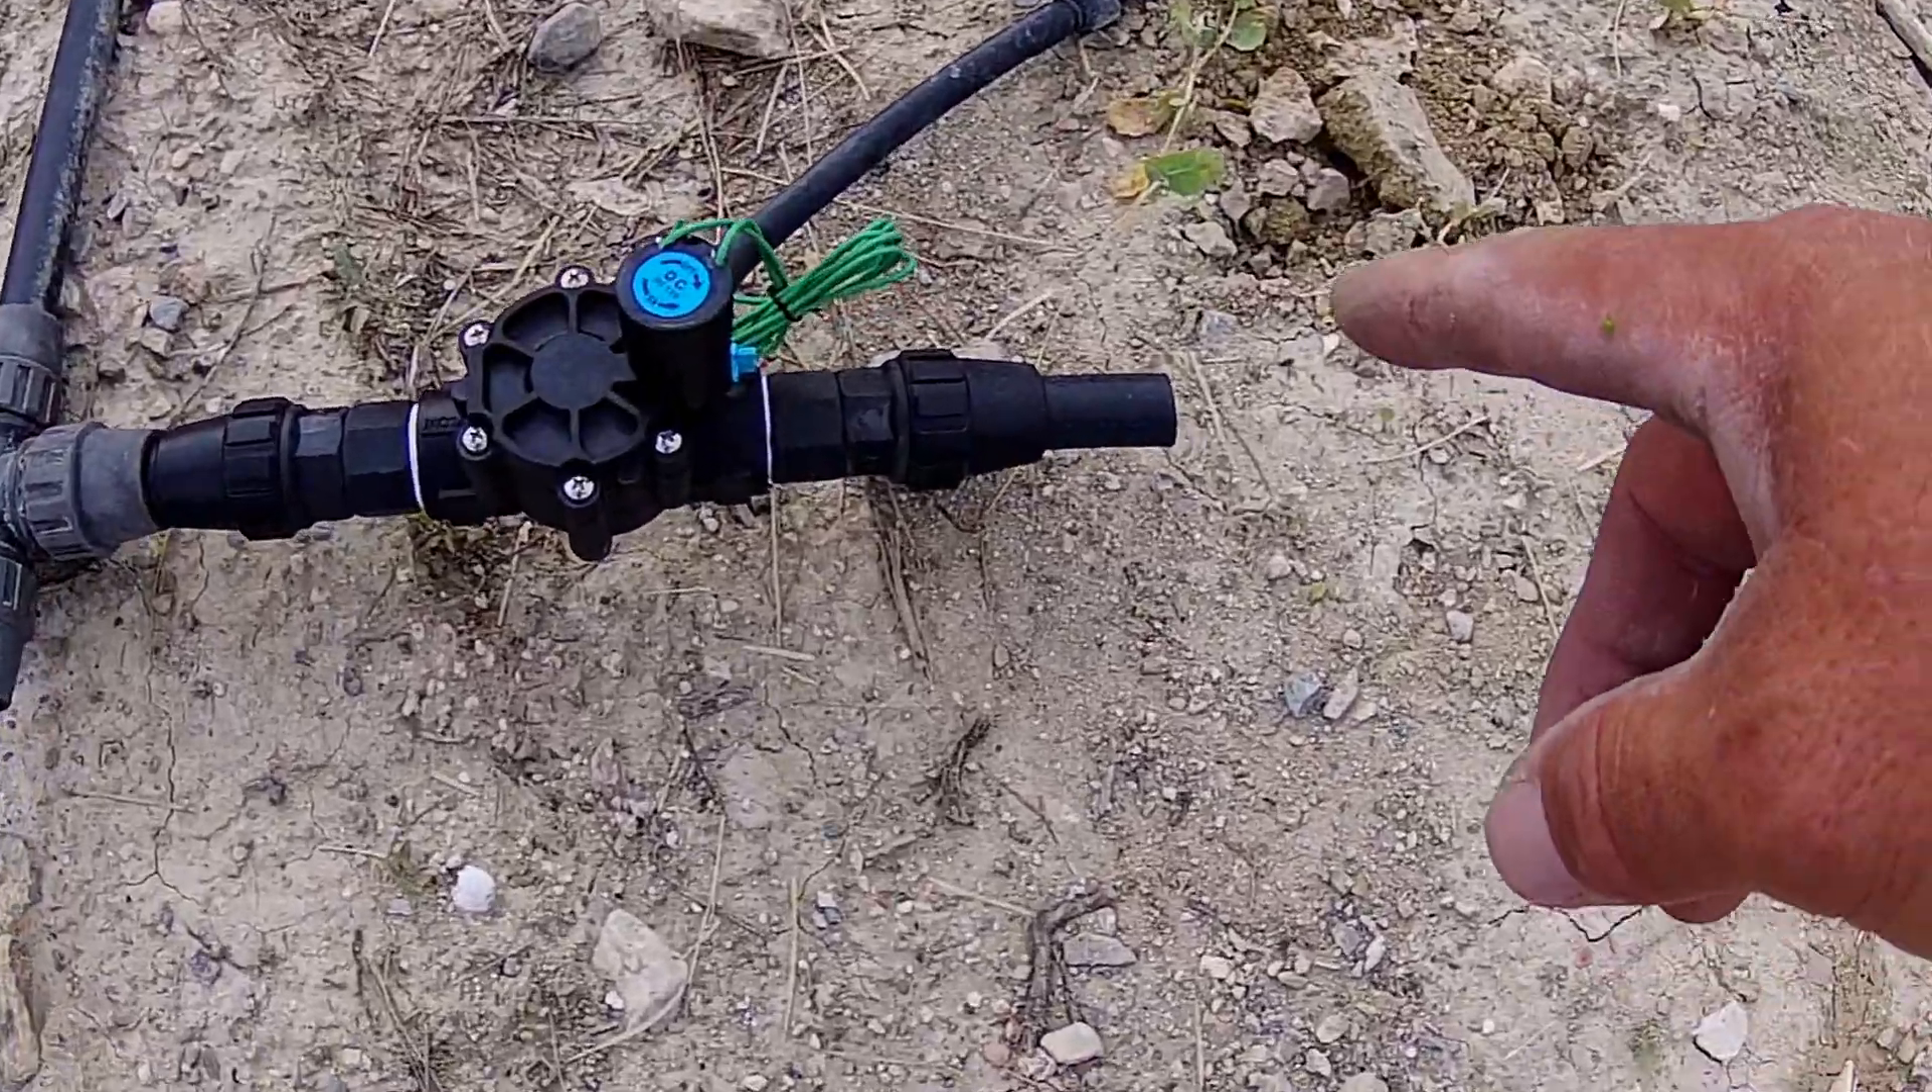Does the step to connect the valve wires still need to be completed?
Yes.